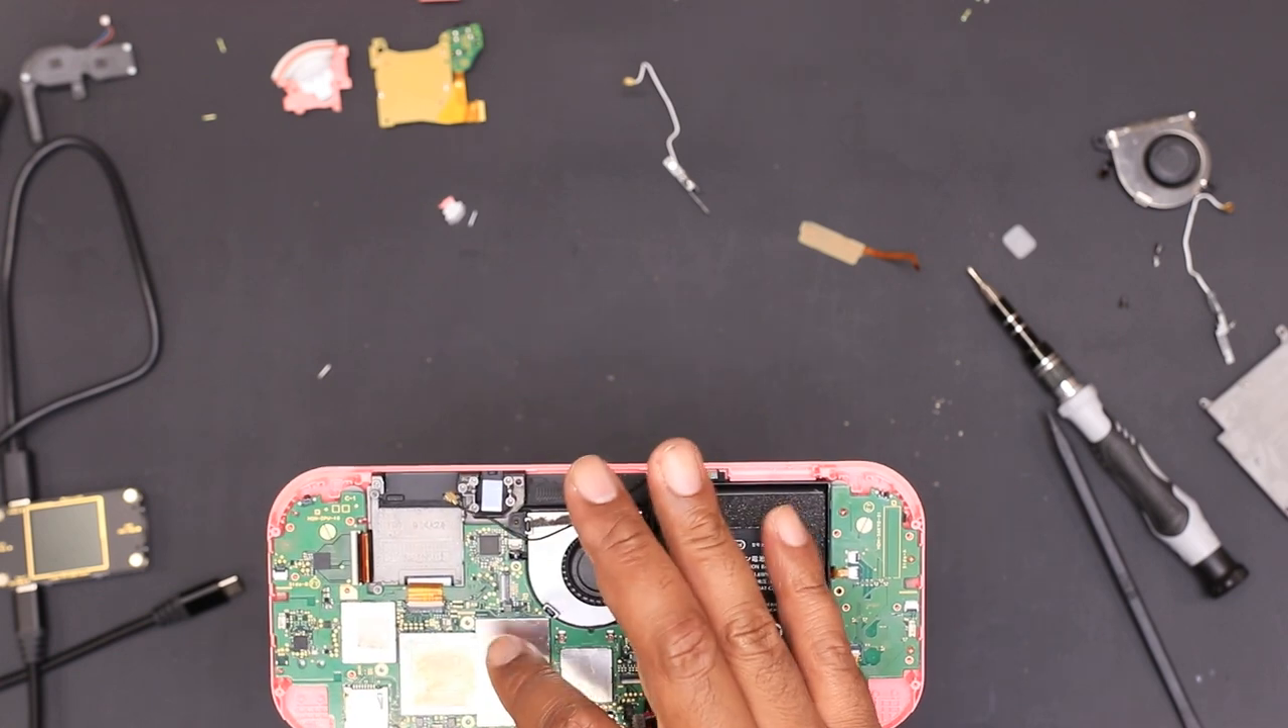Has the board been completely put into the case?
Yes.